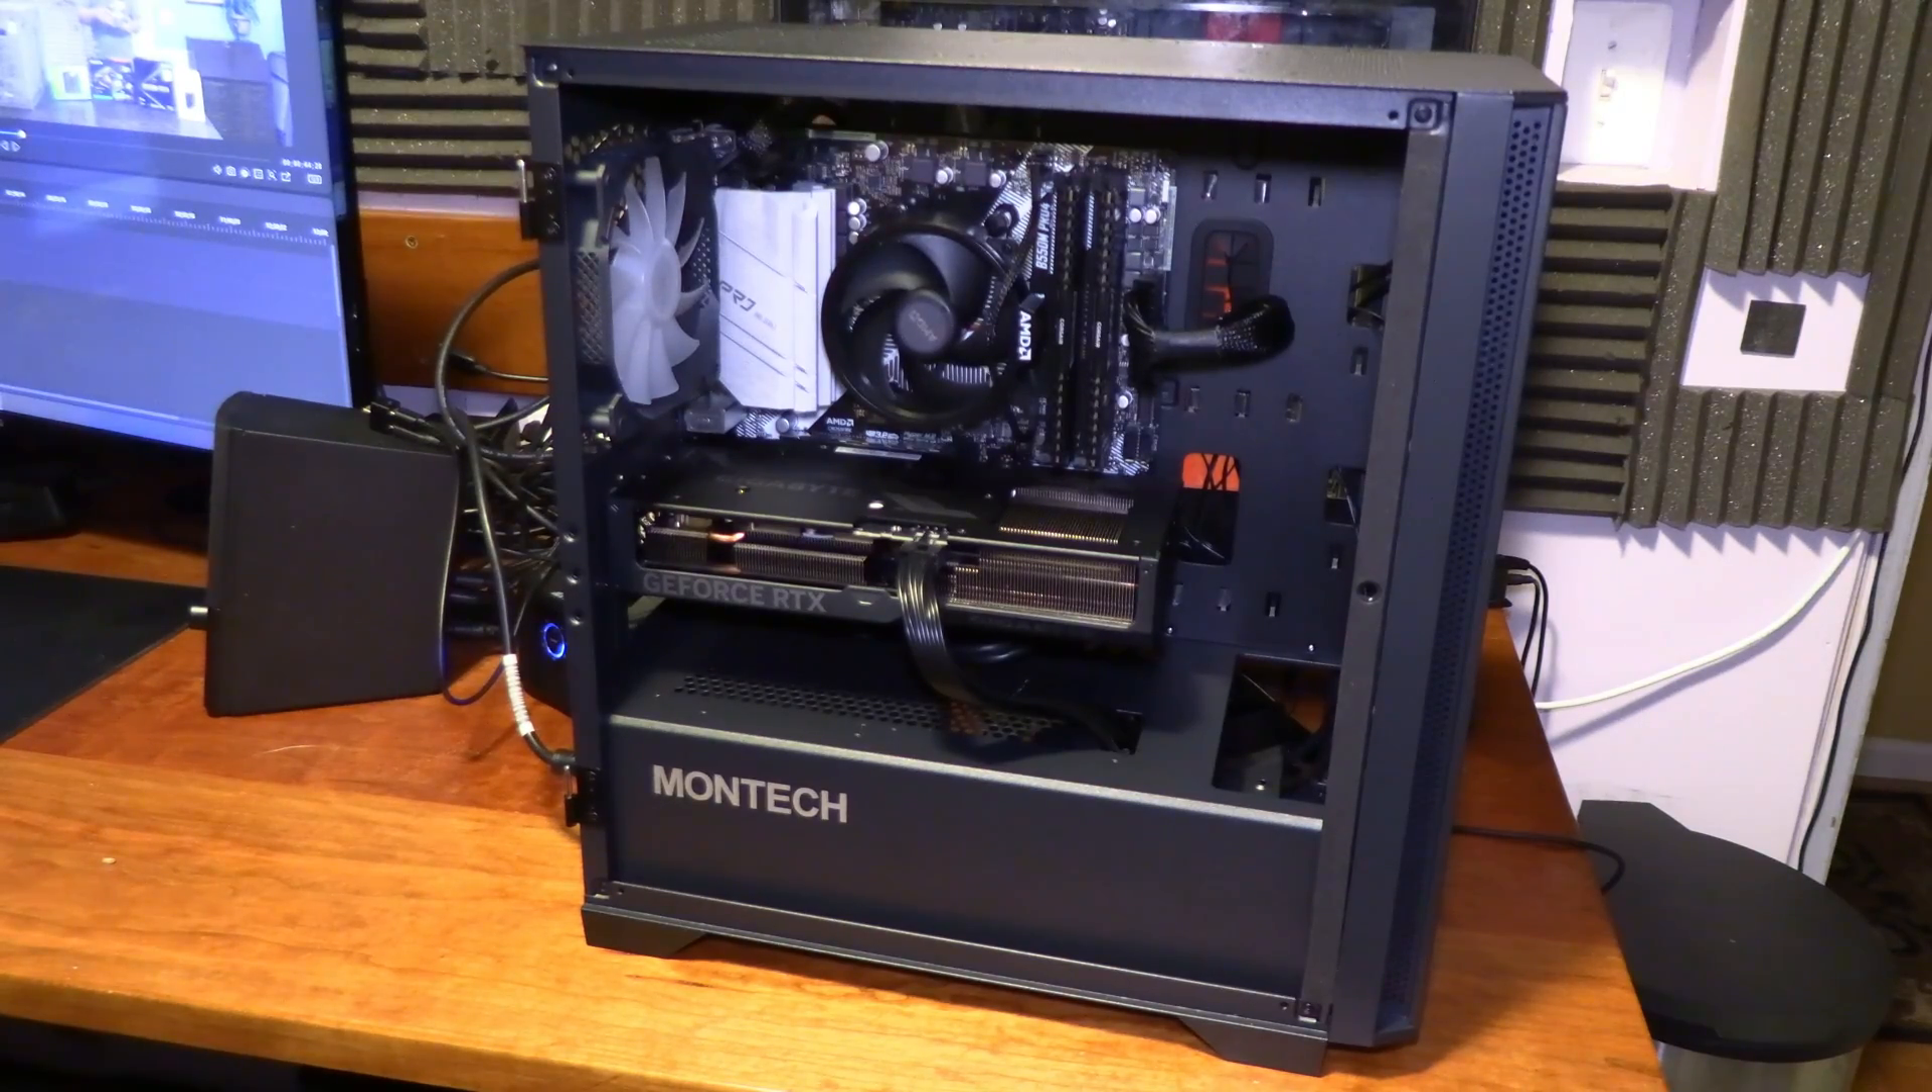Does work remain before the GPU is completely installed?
No.